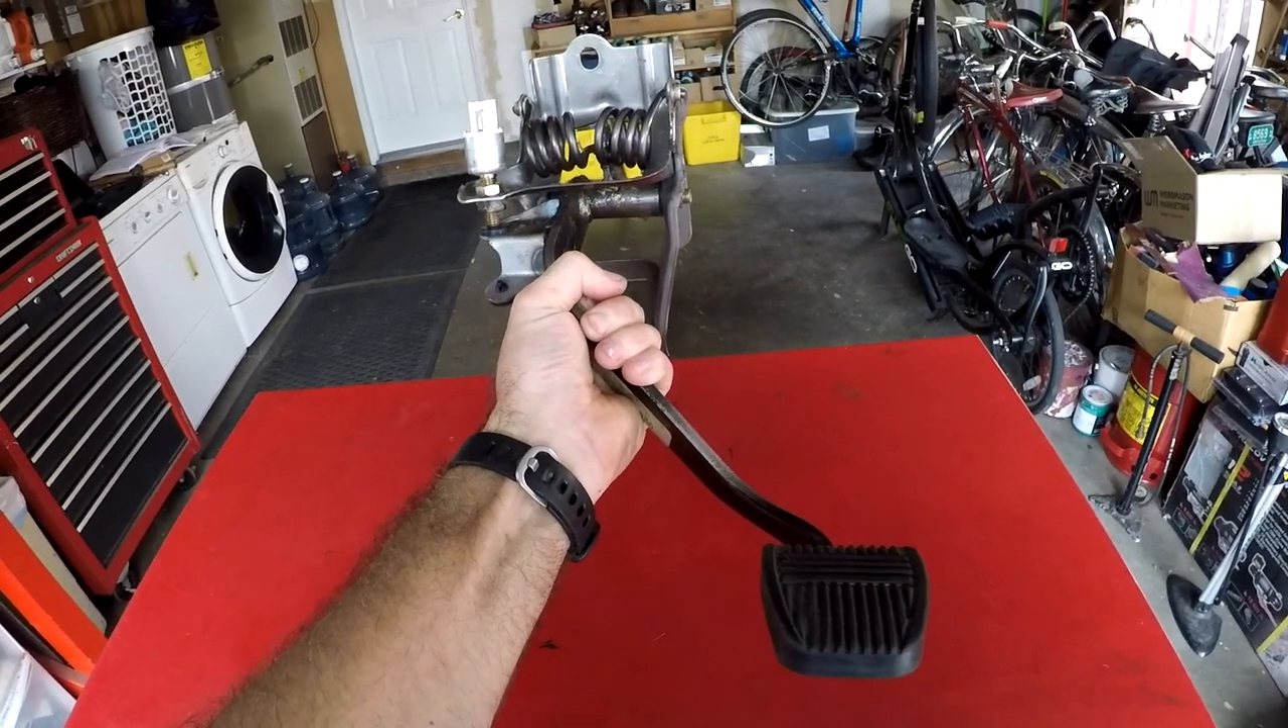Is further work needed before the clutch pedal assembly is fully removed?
No.